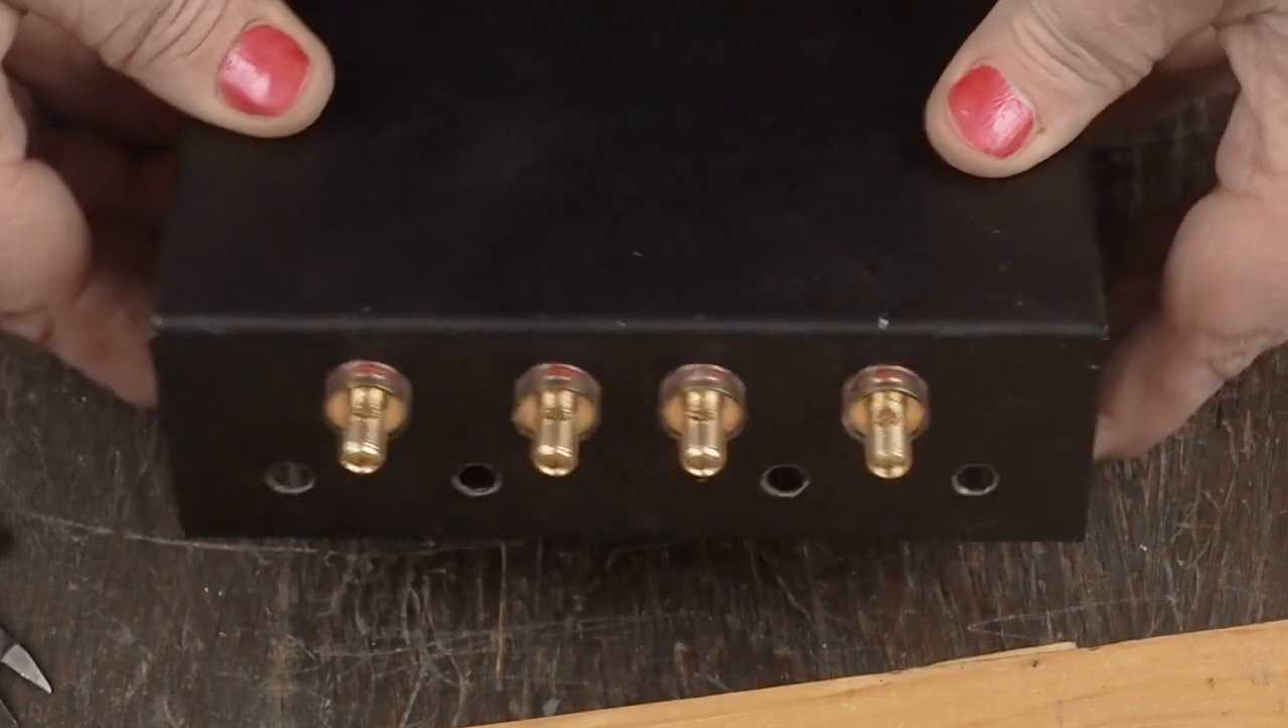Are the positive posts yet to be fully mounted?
No.